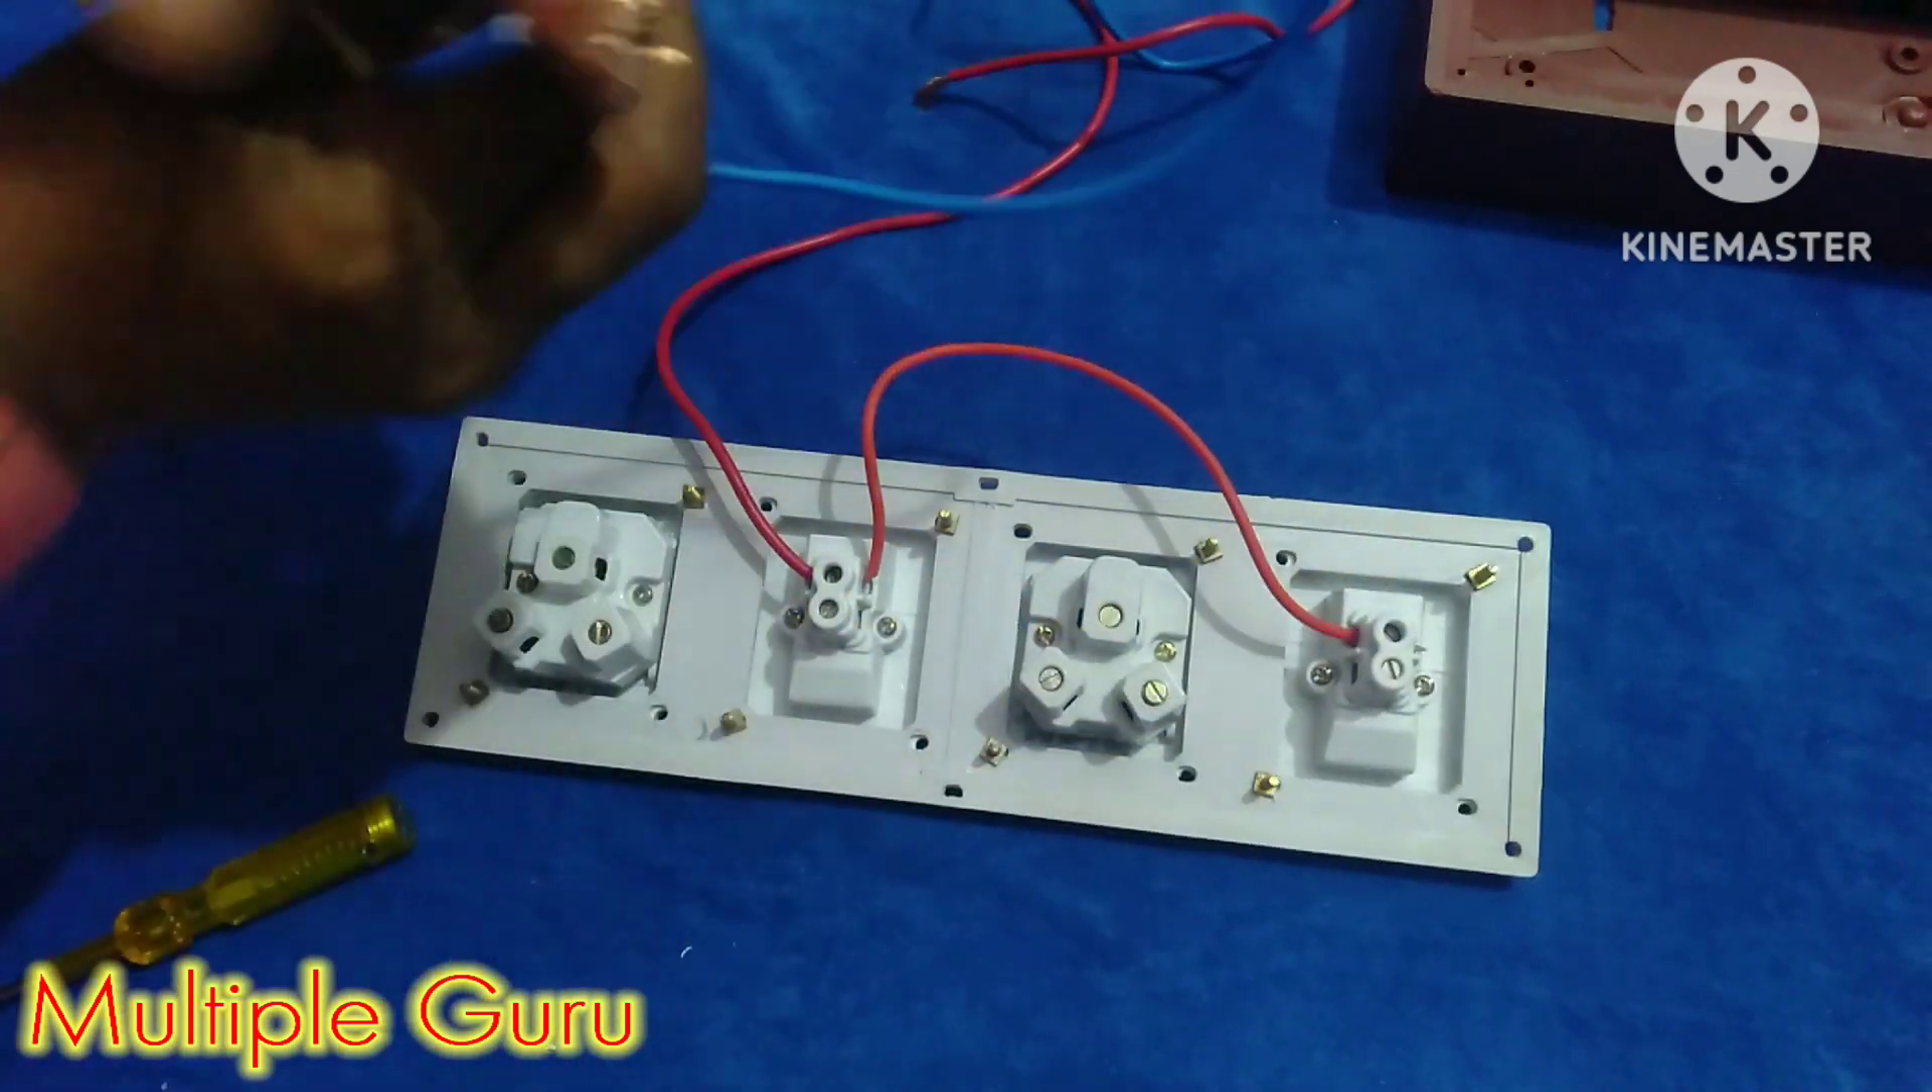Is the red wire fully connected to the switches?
Yes.